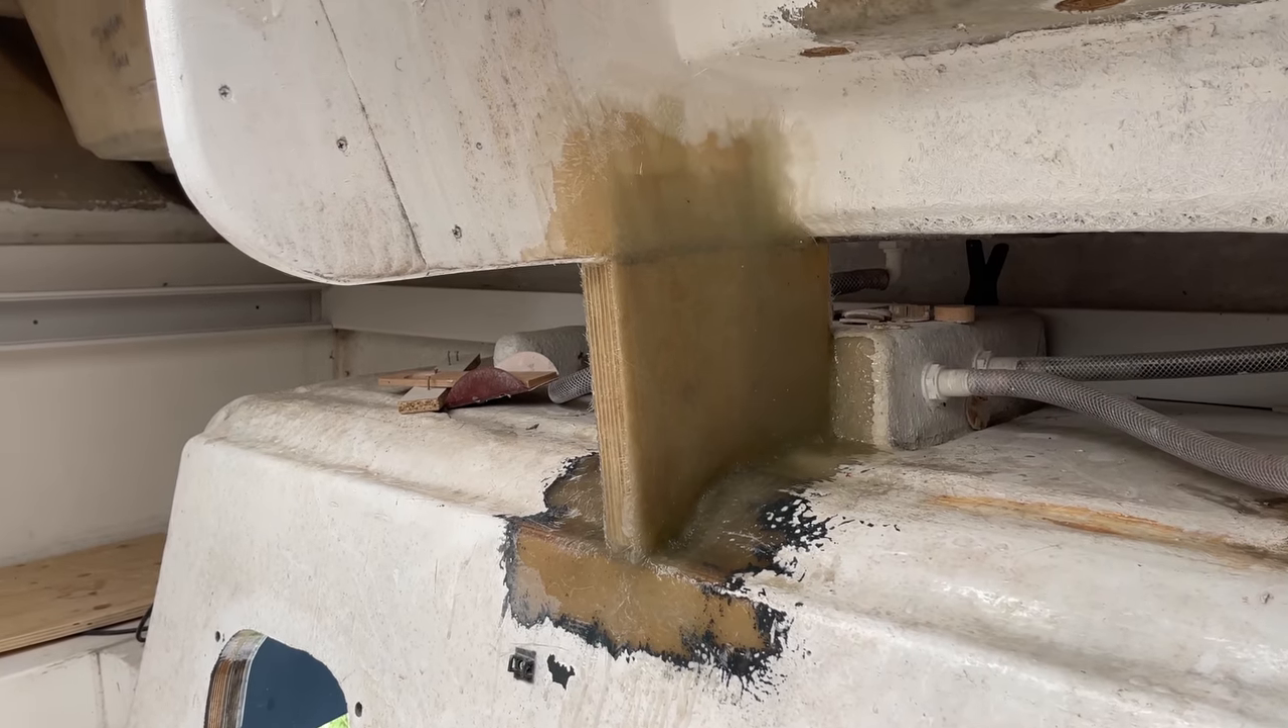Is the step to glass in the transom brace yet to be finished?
No.